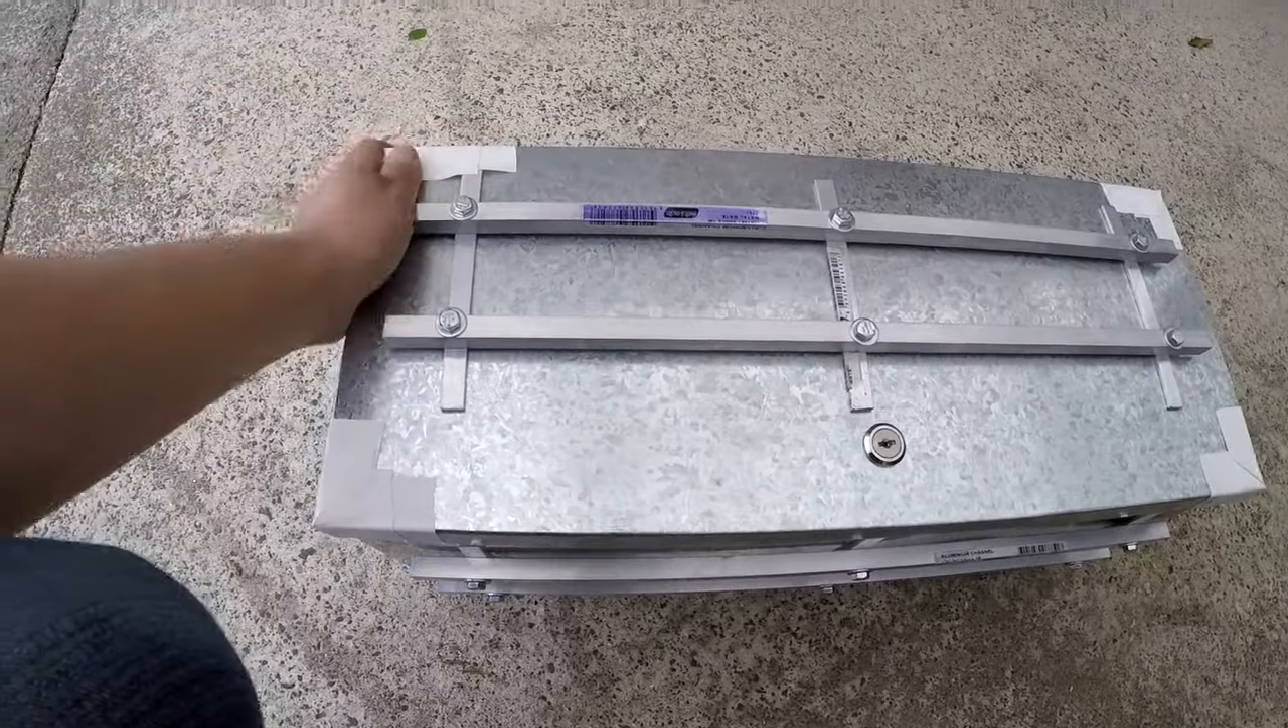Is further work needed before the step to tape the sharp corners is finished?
No.